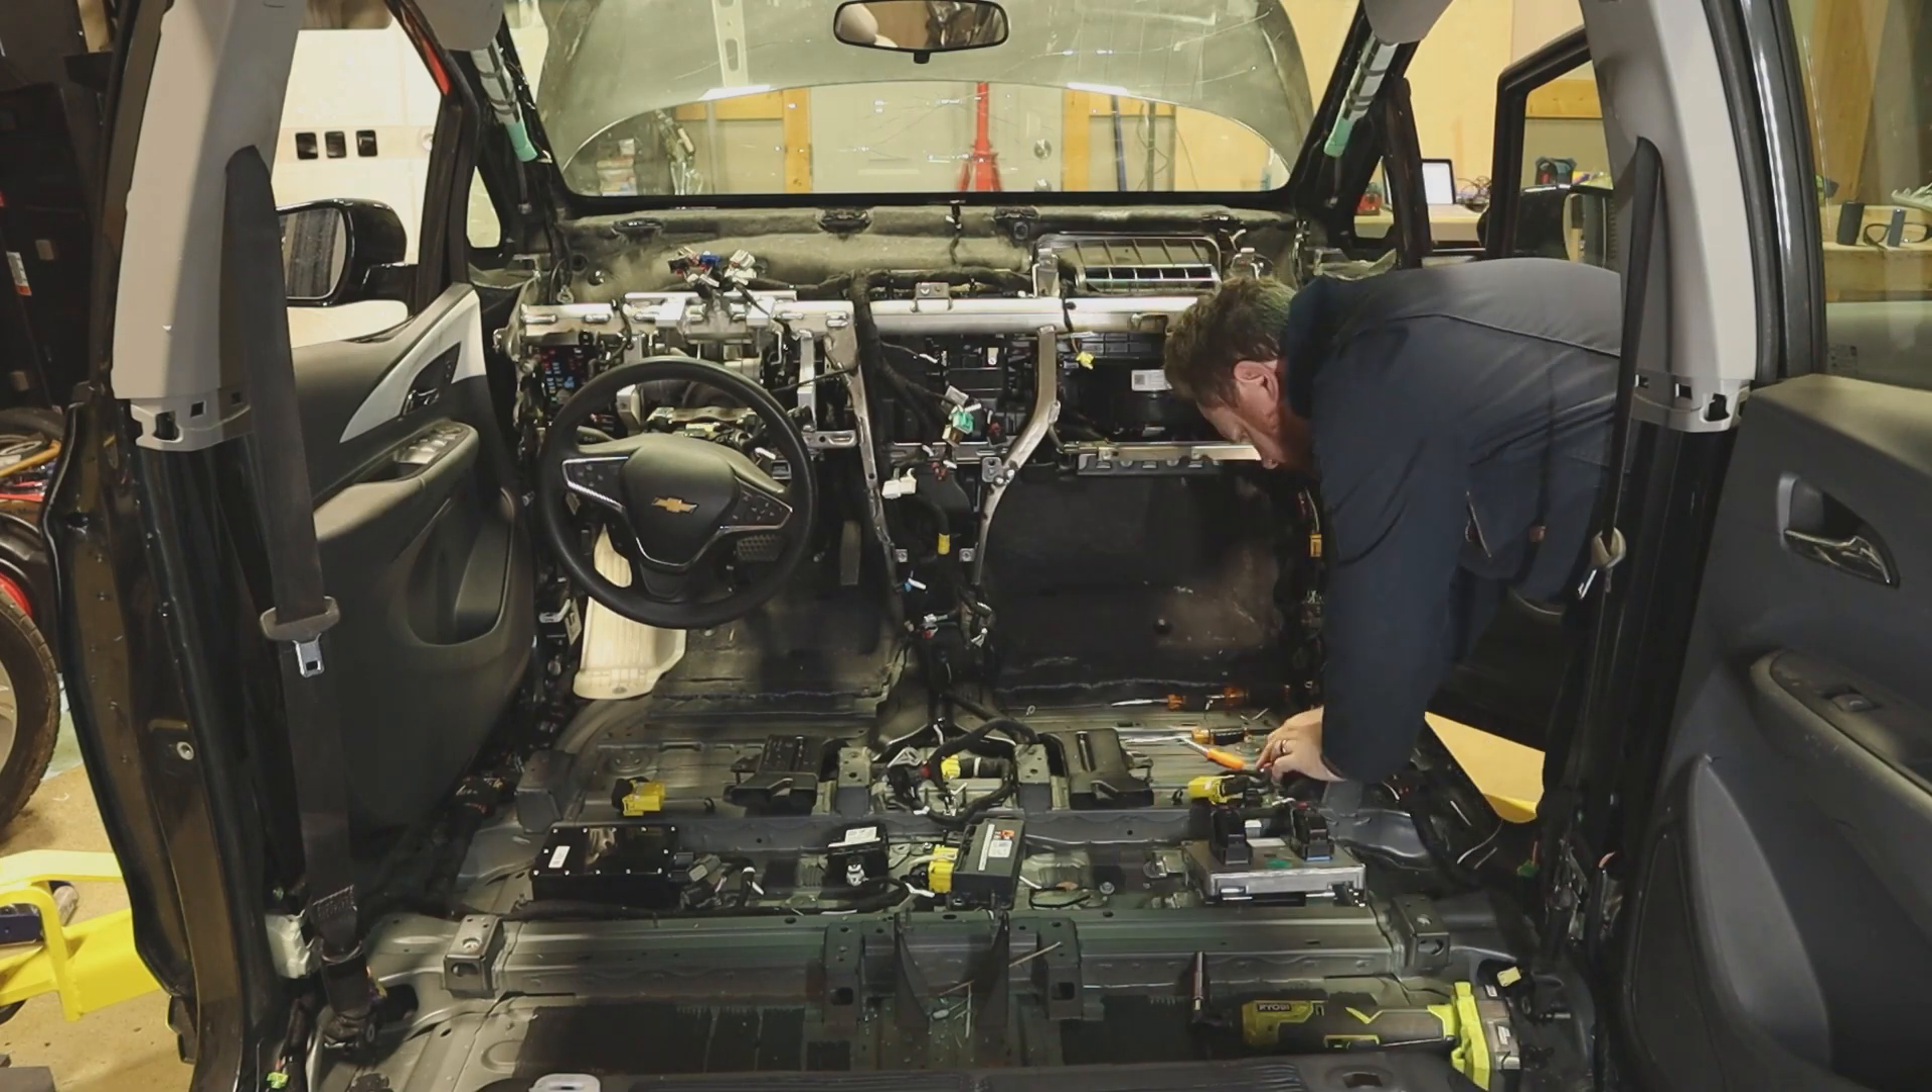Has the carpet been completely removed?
Yes.